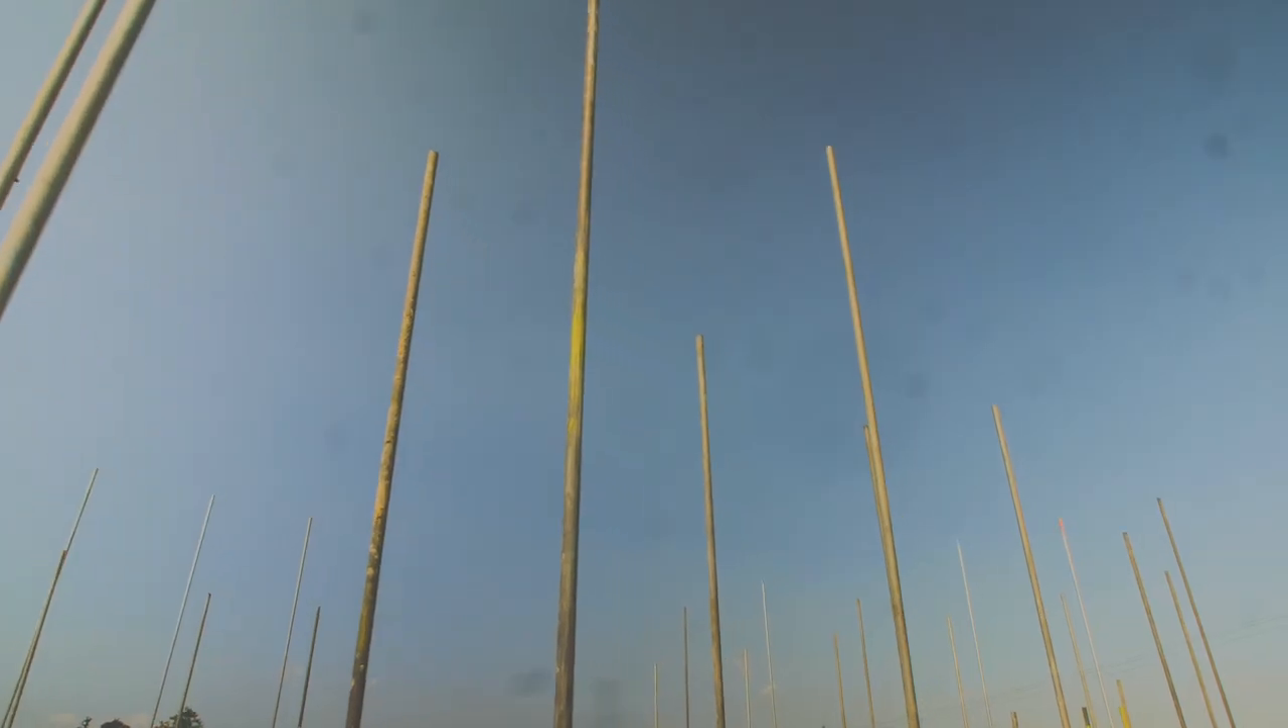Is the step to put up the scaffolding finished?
No.